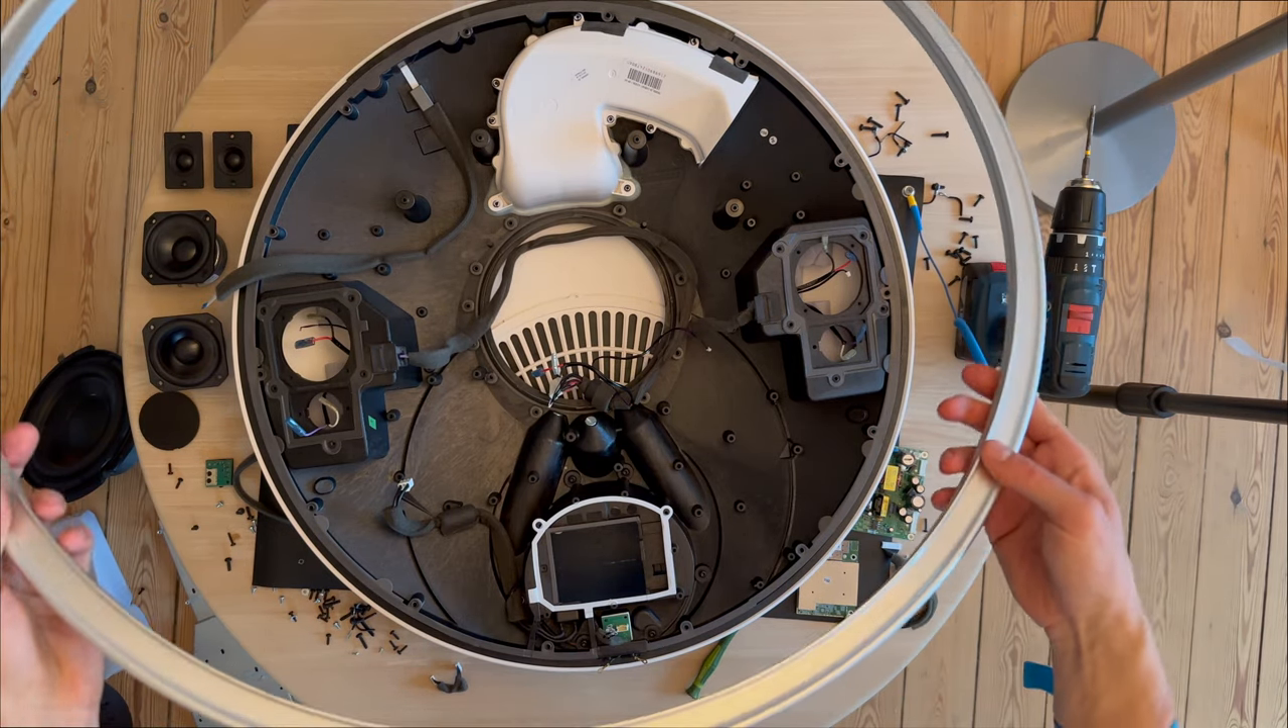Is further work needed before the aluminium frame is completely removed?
No.